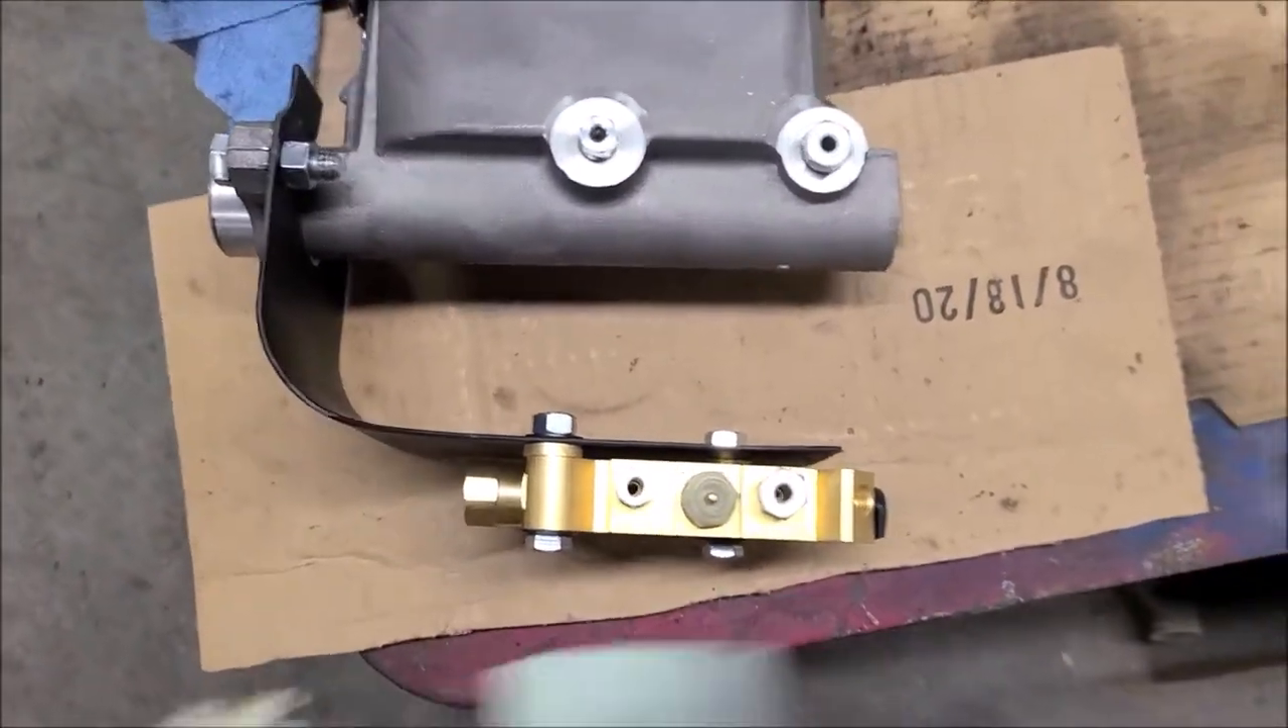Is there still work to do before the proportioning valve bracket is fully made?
No.